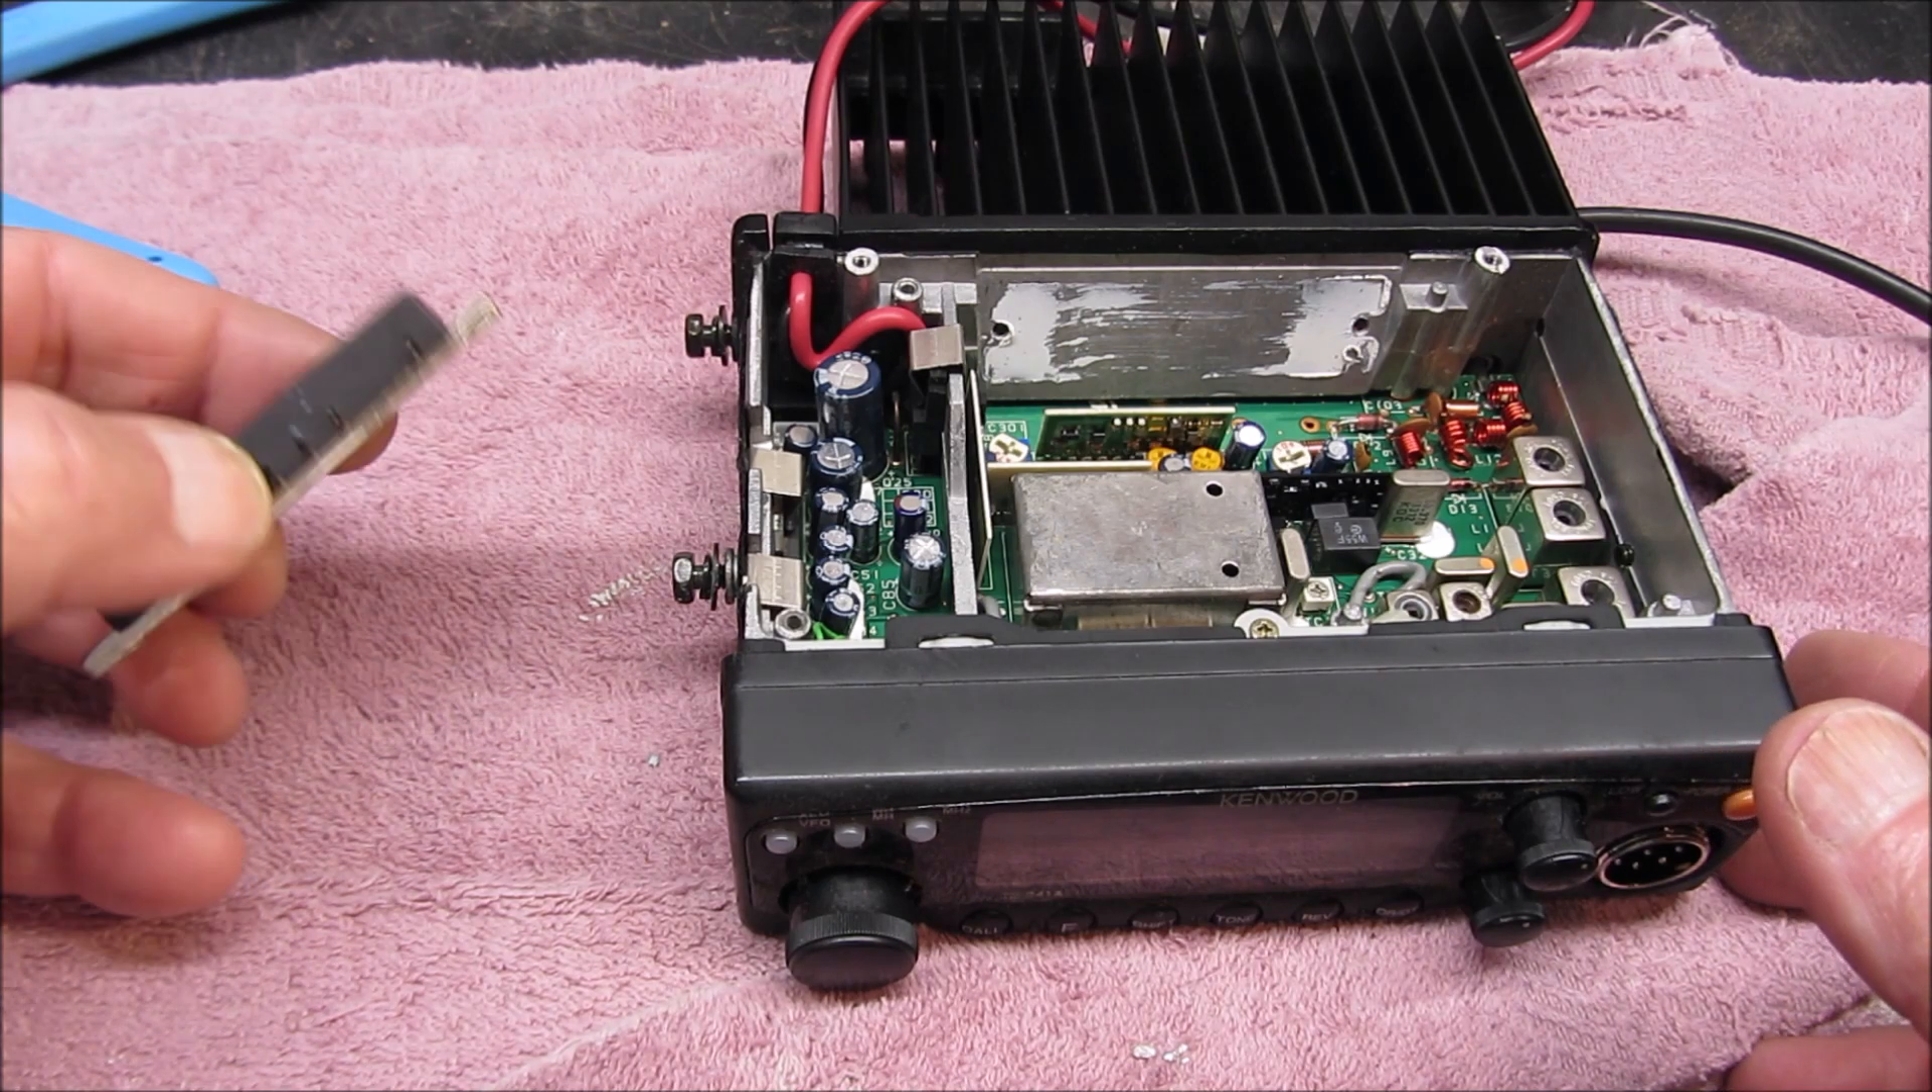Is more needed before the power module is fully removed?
No.